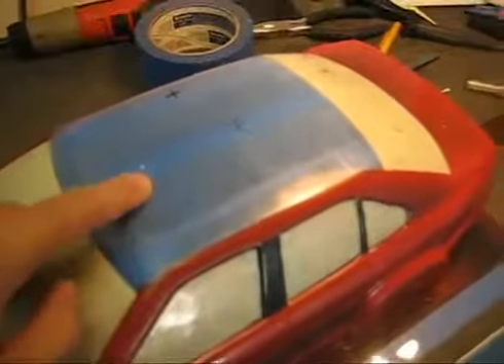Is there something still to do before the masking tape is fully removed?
Yes.